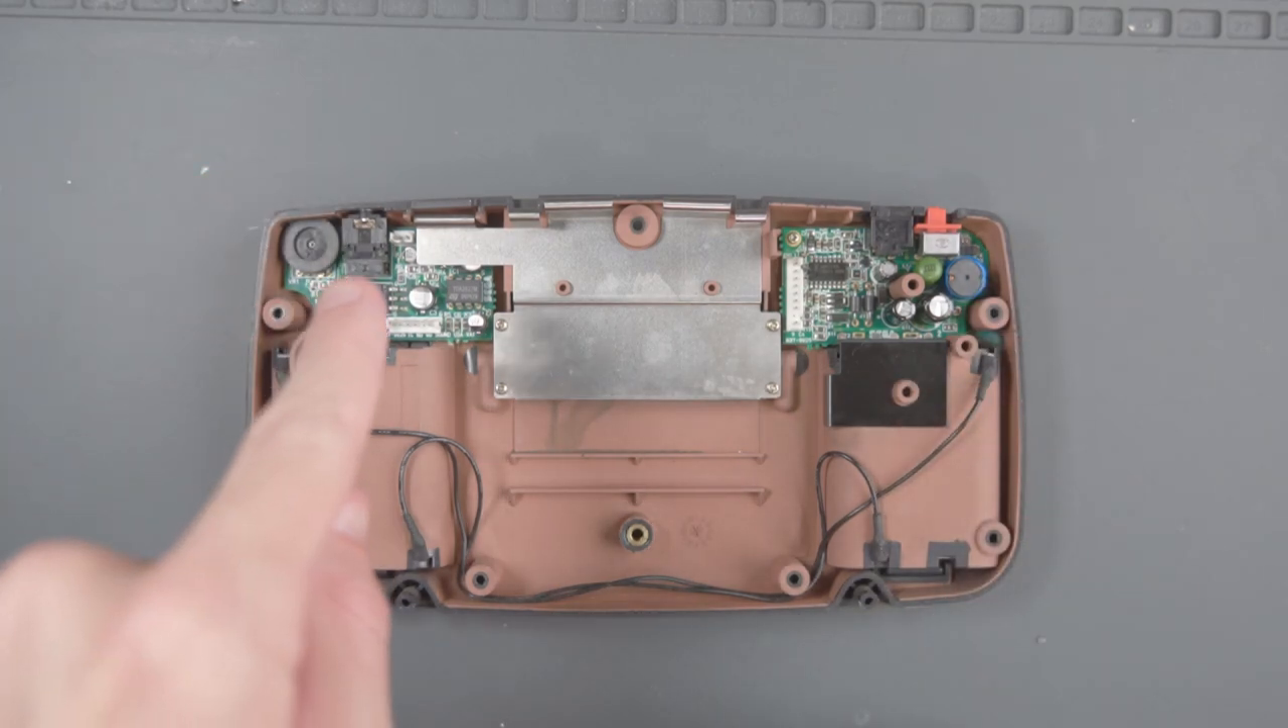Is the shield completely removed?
No.